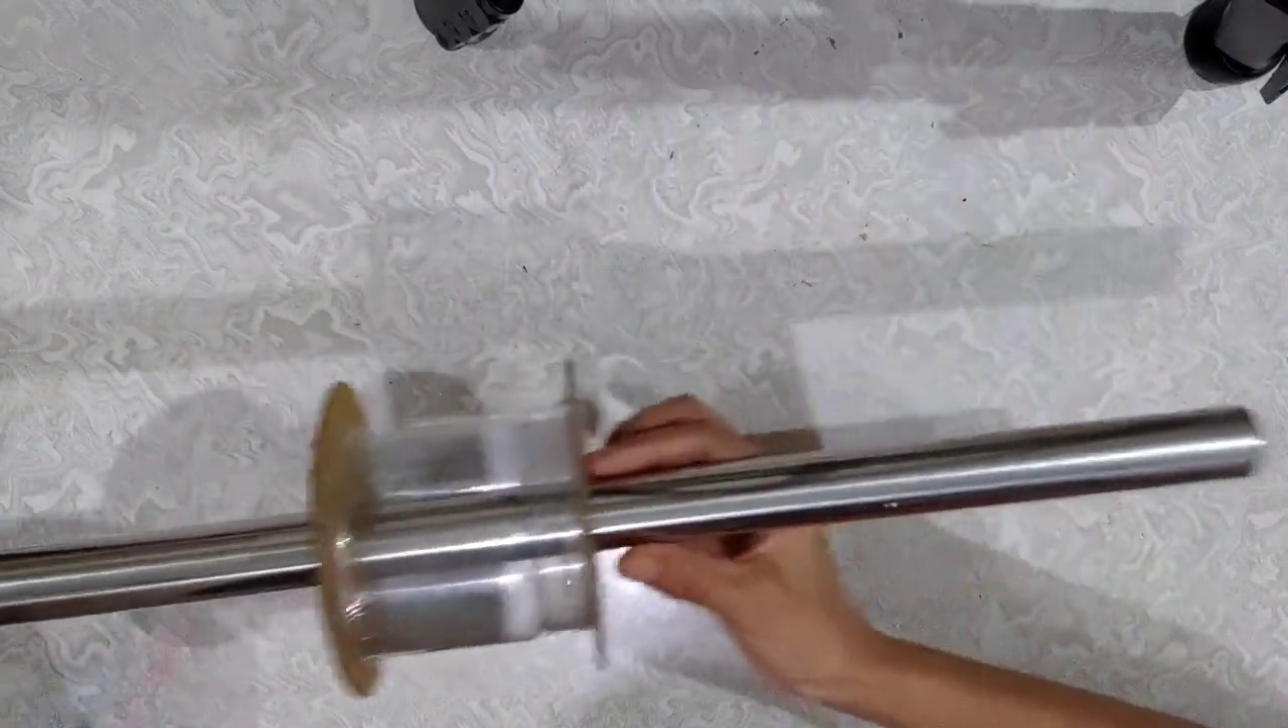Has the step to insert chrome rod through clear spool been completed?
Yes.